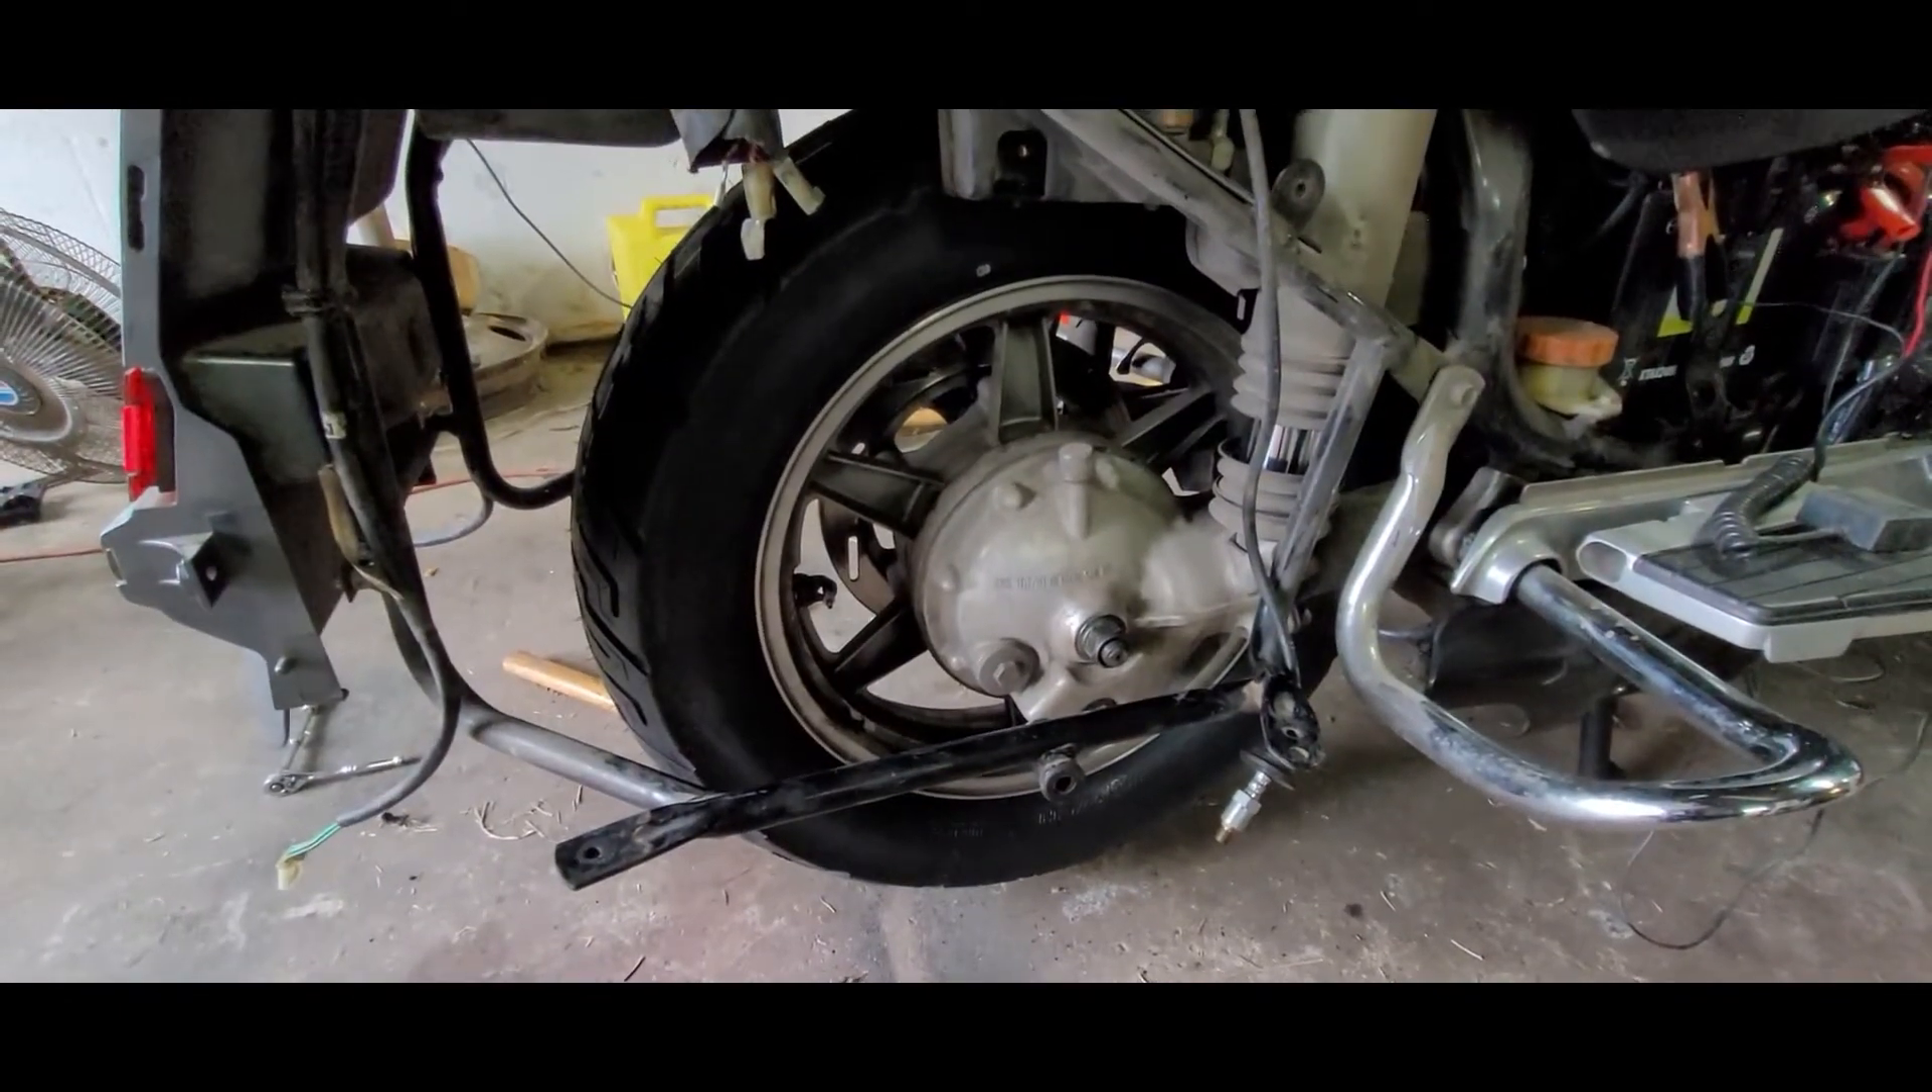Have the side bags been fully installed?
No.